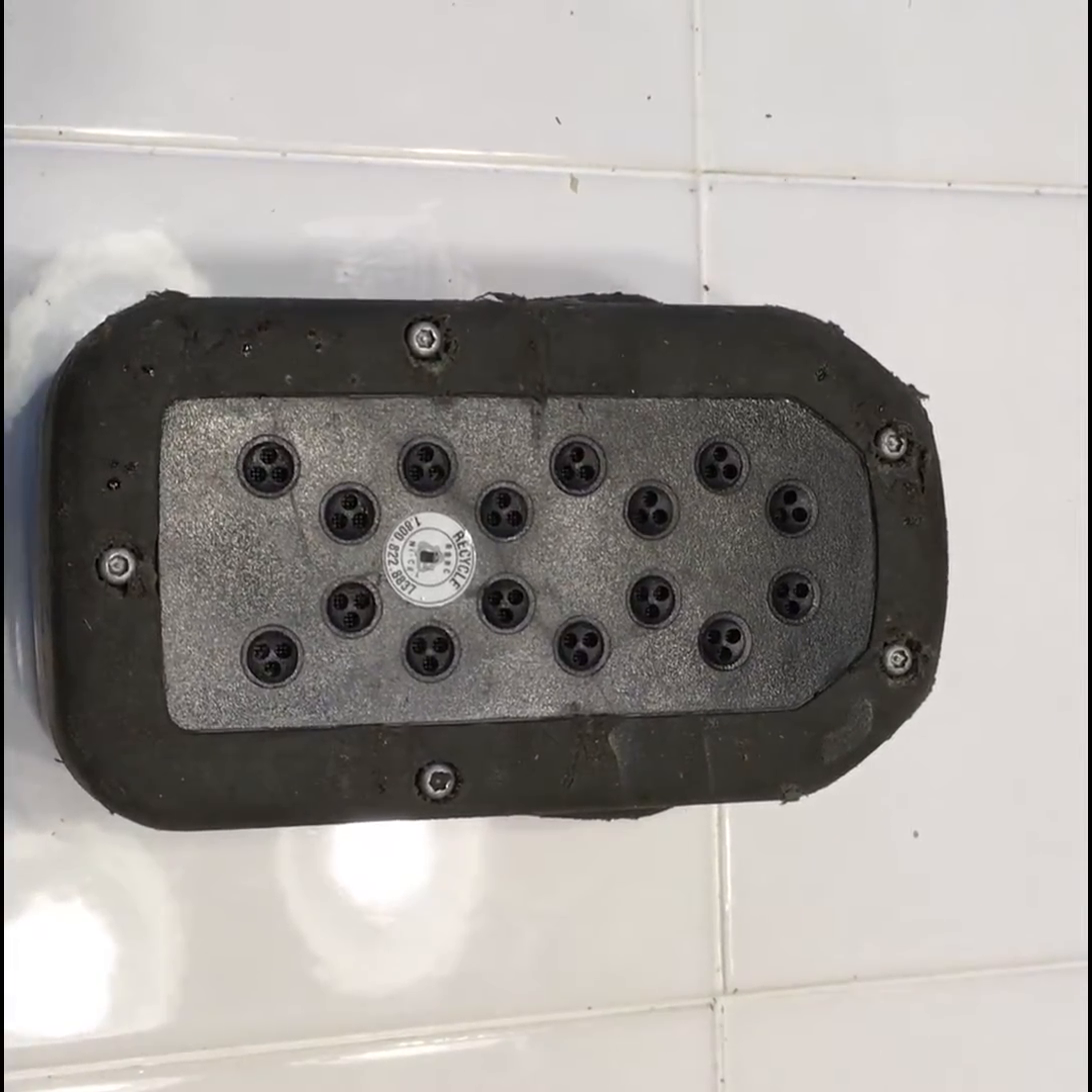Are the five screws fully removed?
No.